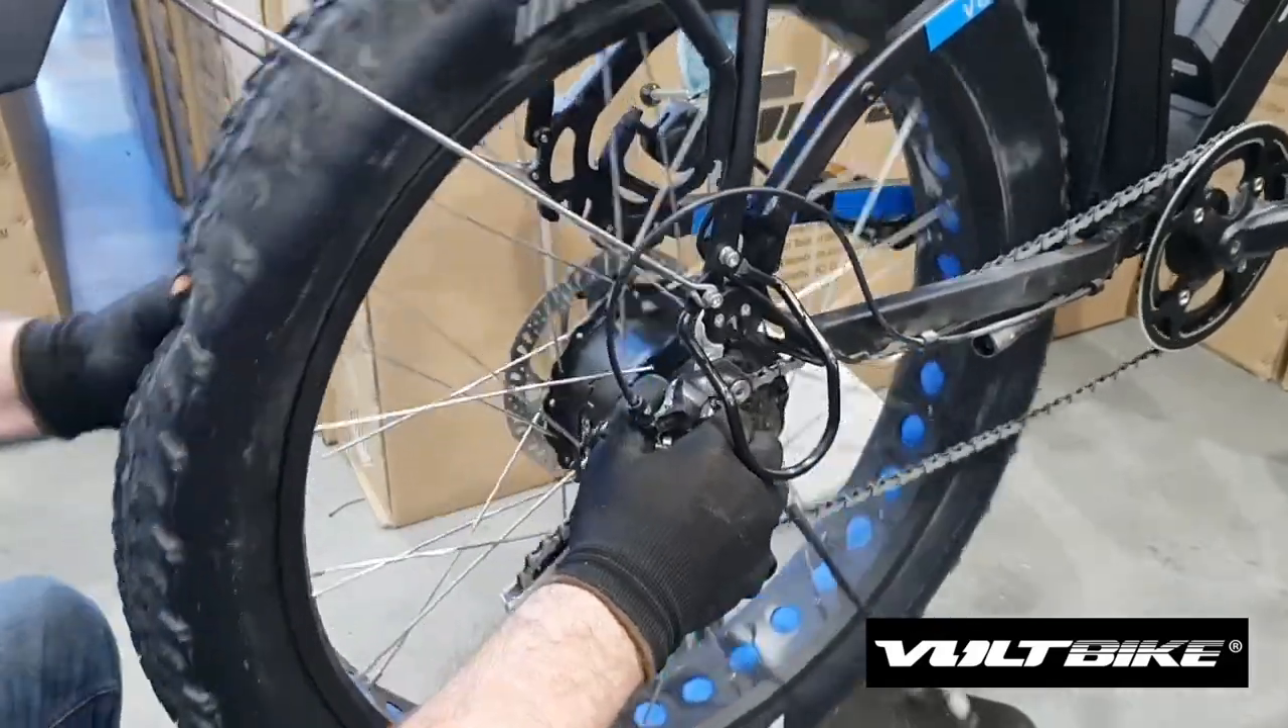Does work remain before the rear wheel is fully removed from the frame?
Yes.